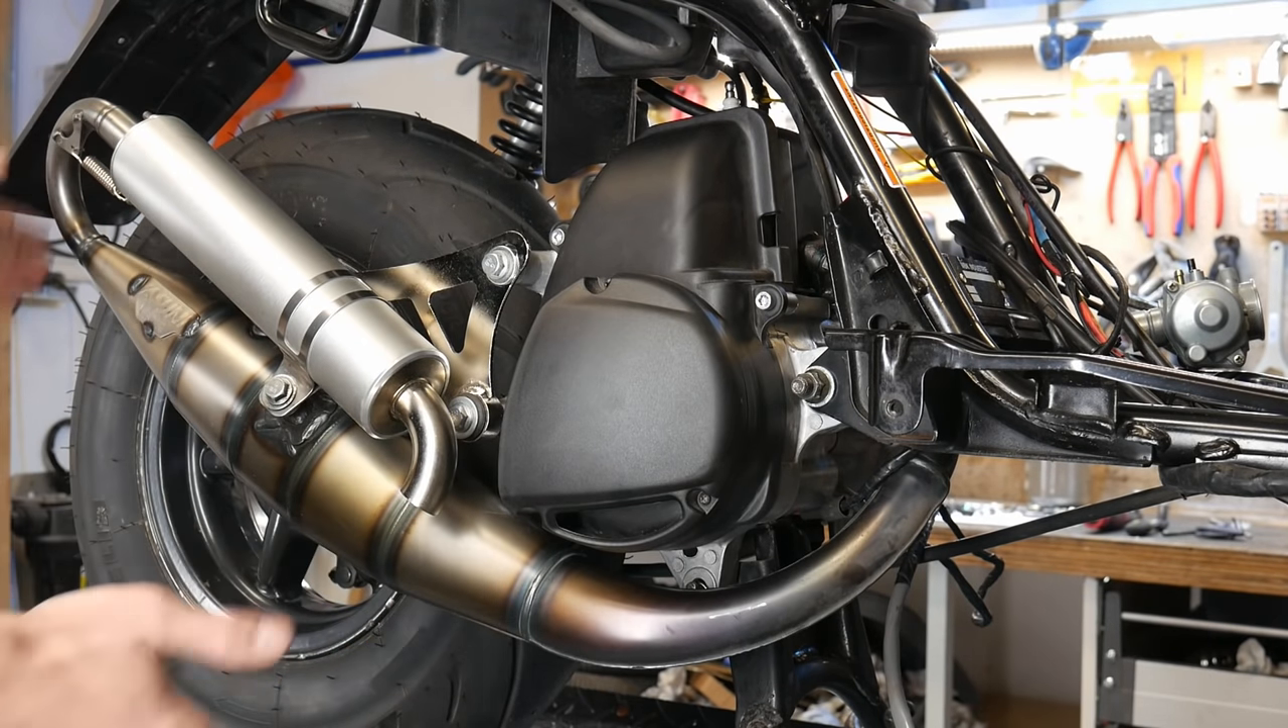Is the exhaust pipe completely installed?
Yes.